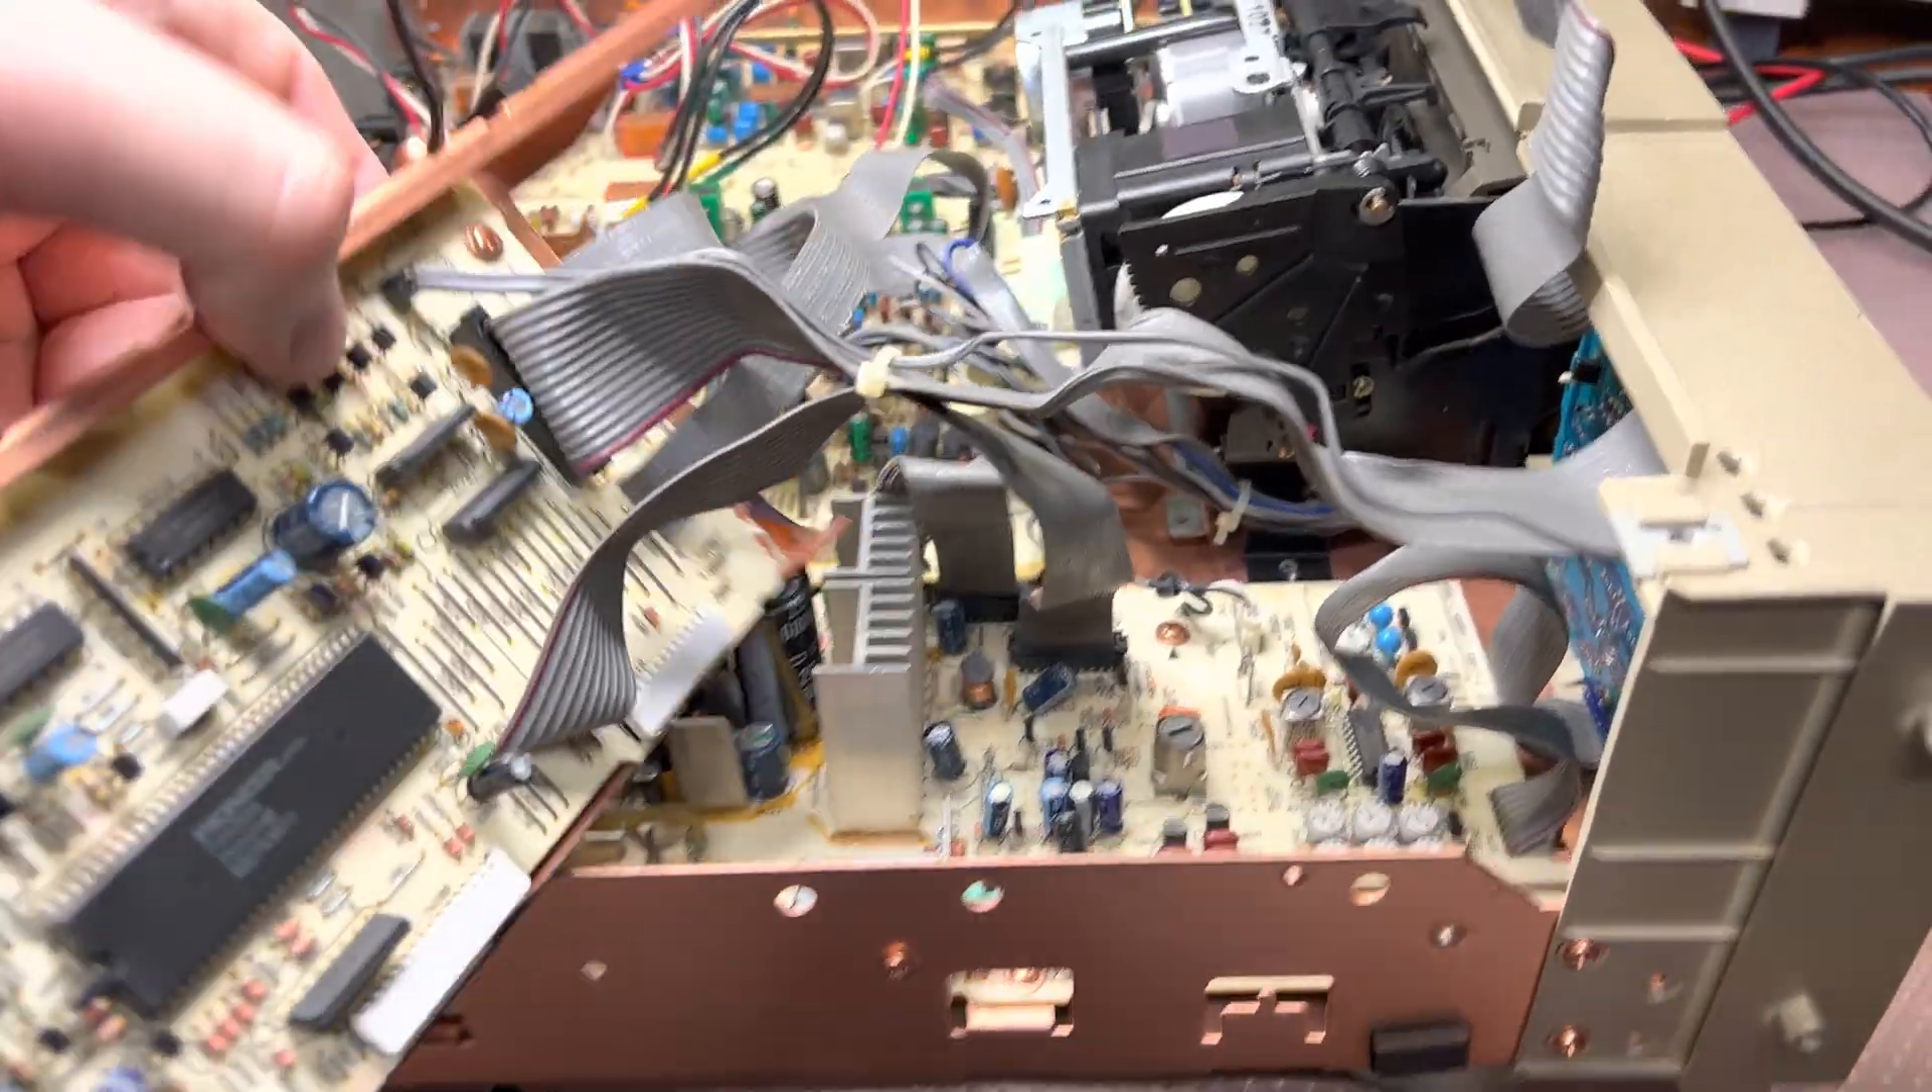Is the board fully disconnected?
No.